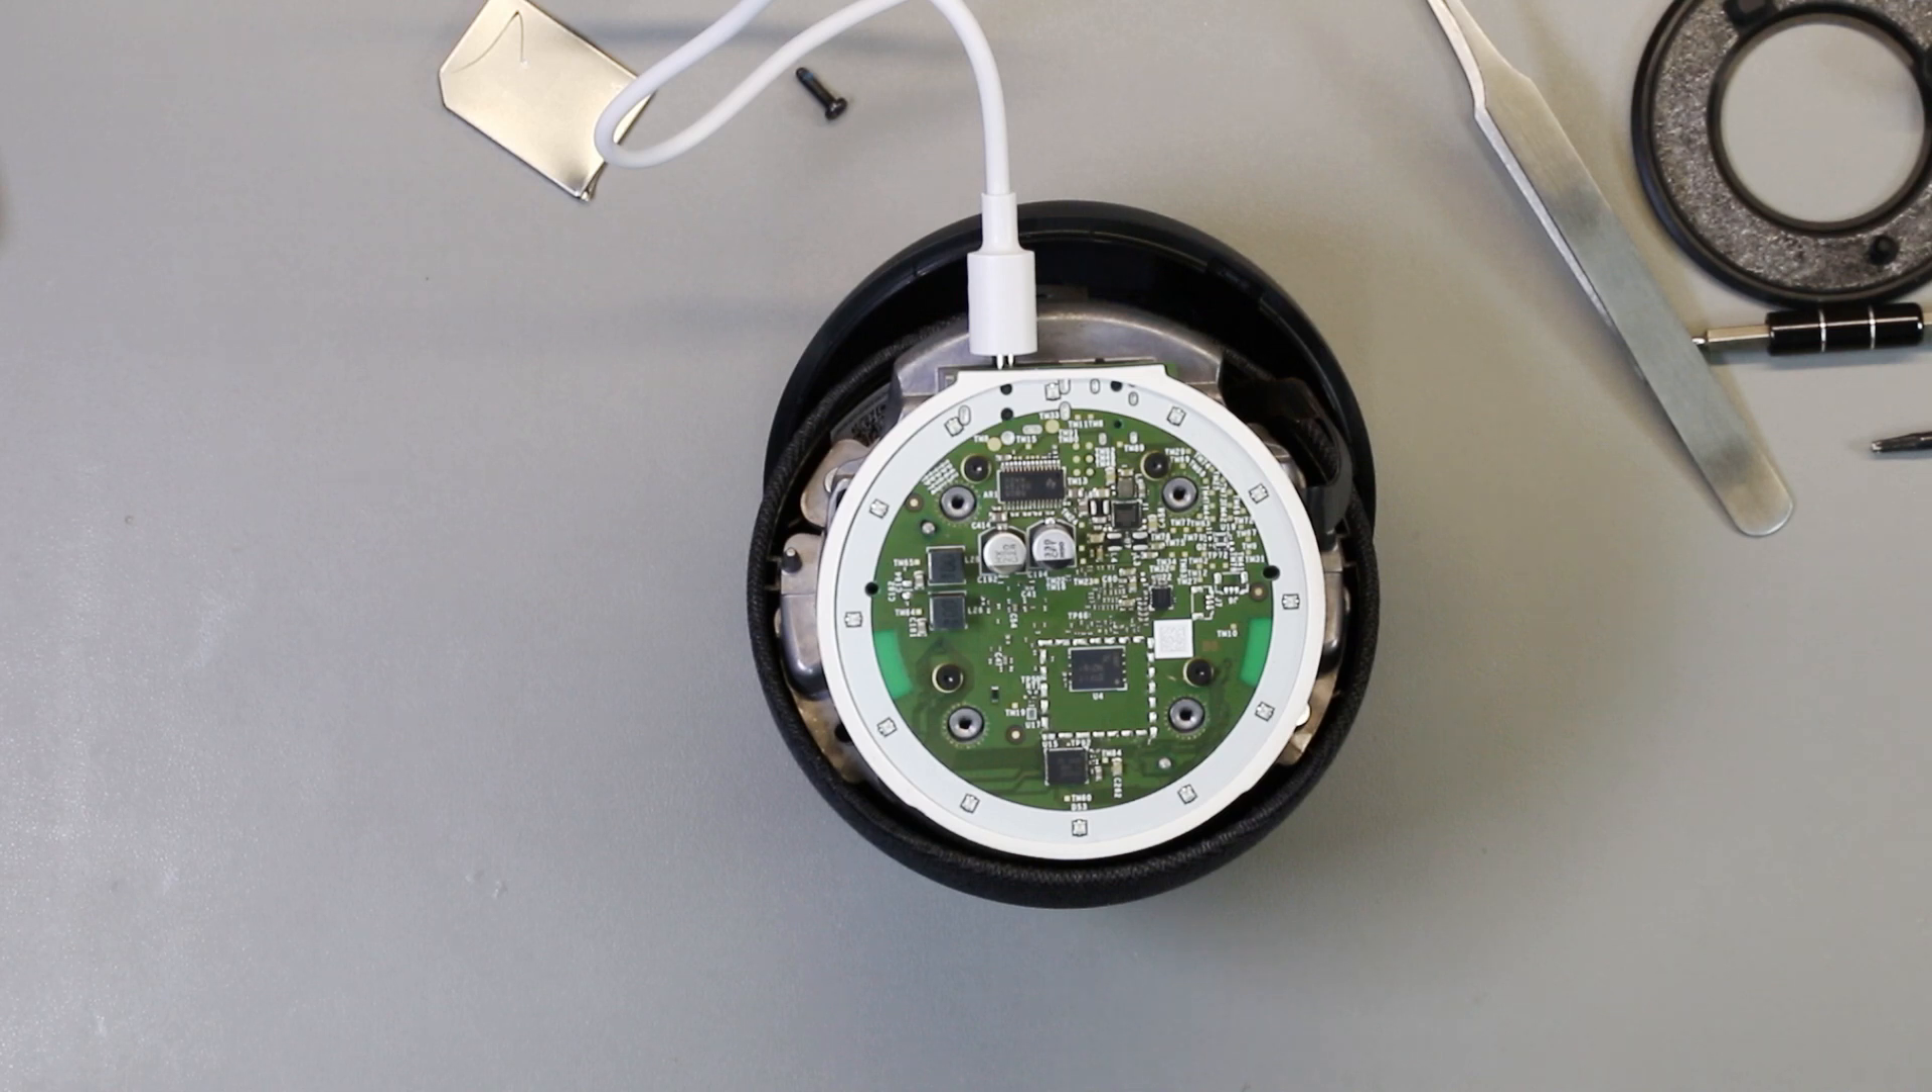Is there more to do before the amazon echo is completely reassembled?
Yes.